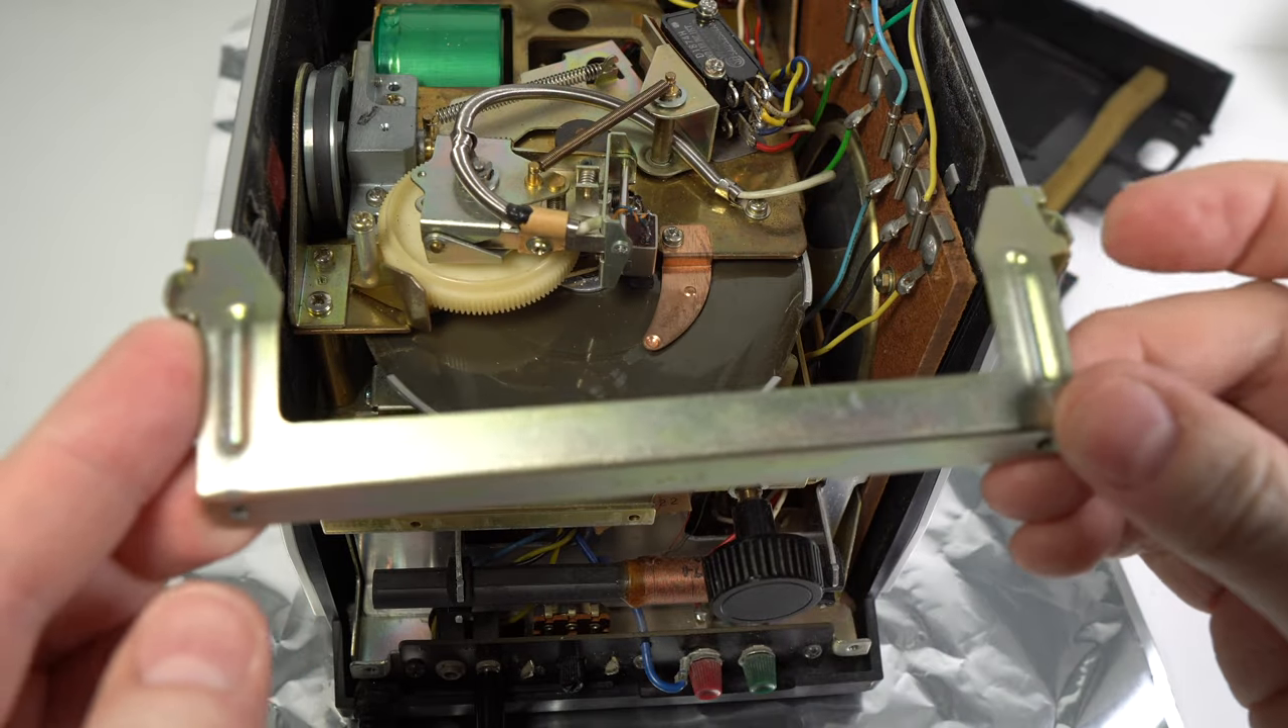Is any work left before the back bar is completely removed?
No.